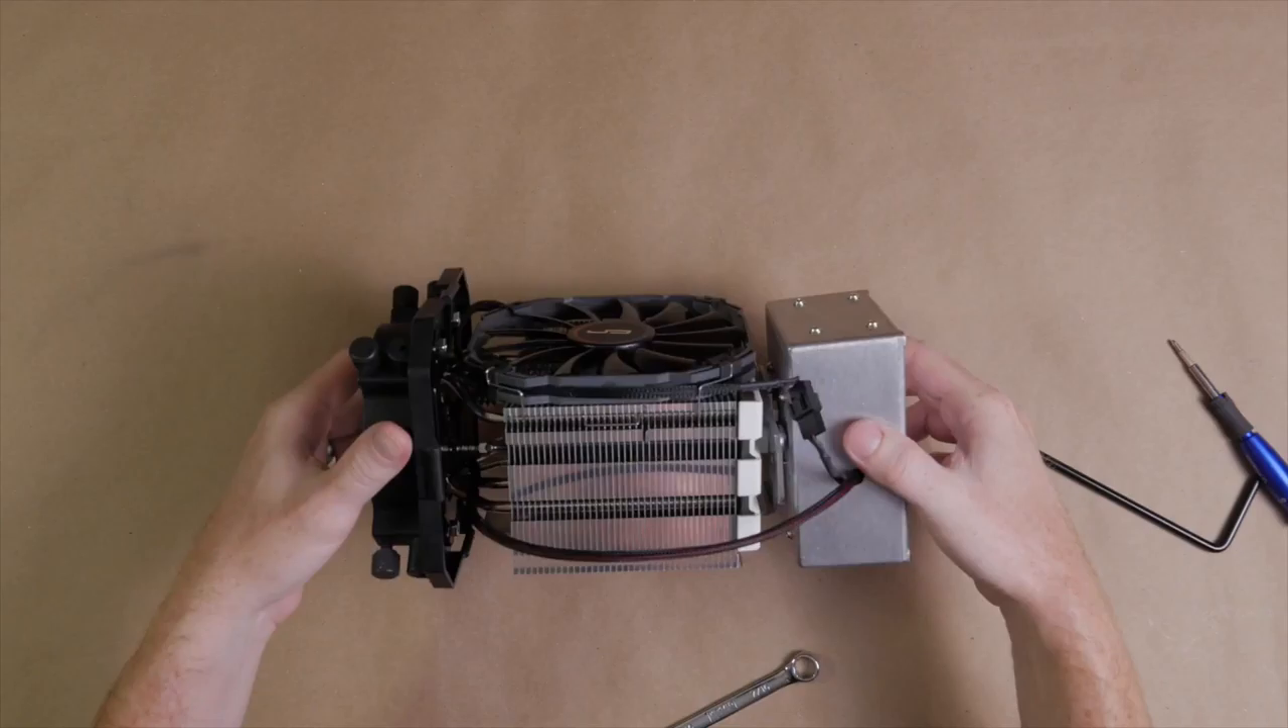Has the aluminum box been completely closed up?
Yes.